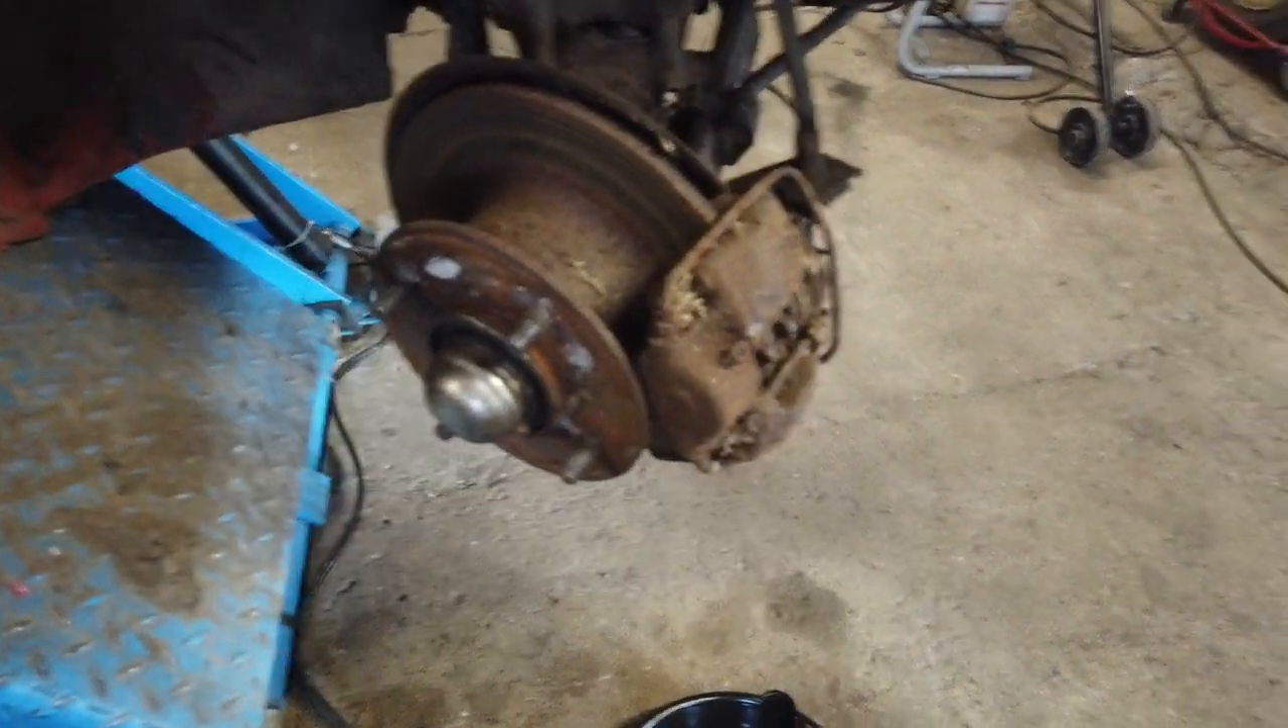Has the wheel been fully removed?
Yes.